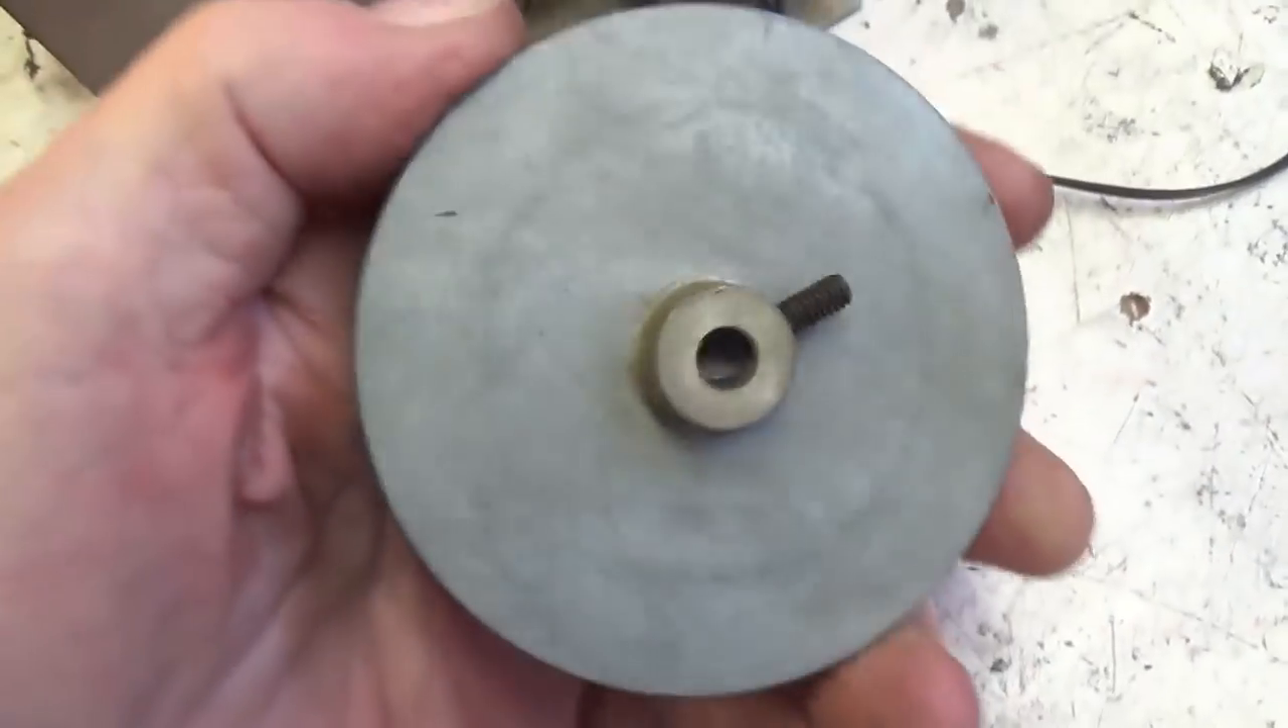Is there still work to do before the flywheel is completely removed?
No.